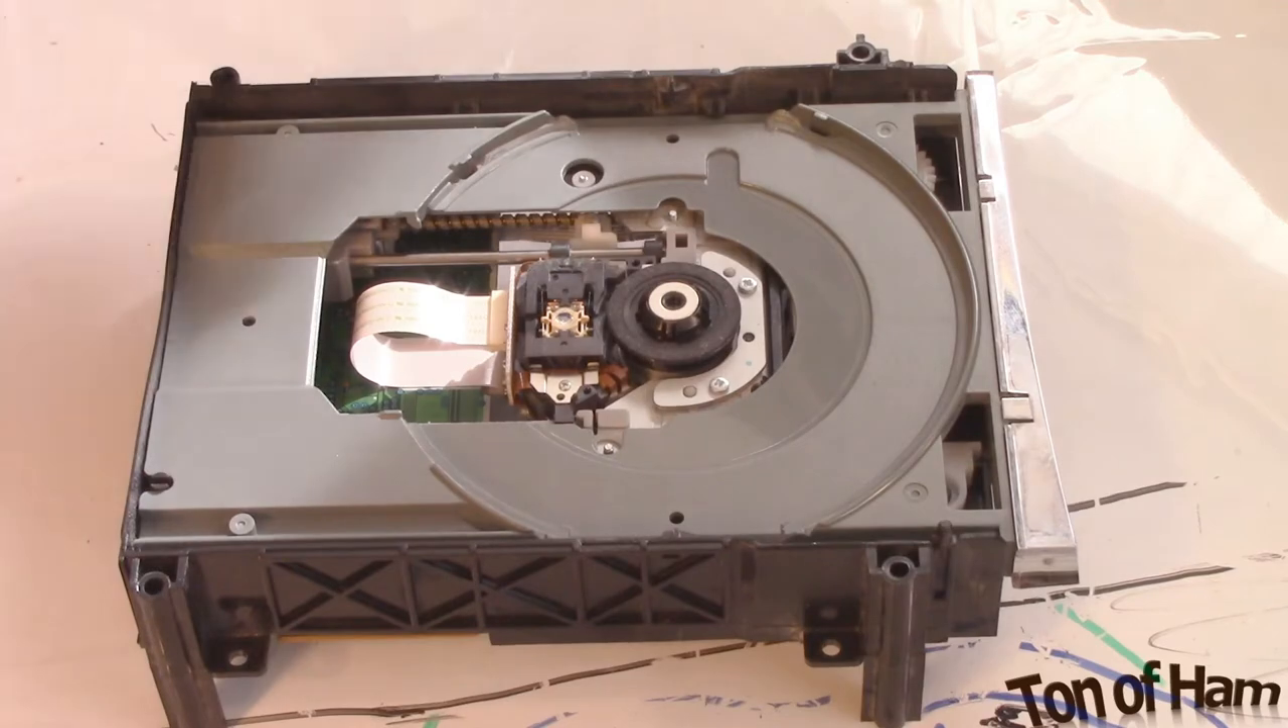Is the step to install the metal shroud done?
No.